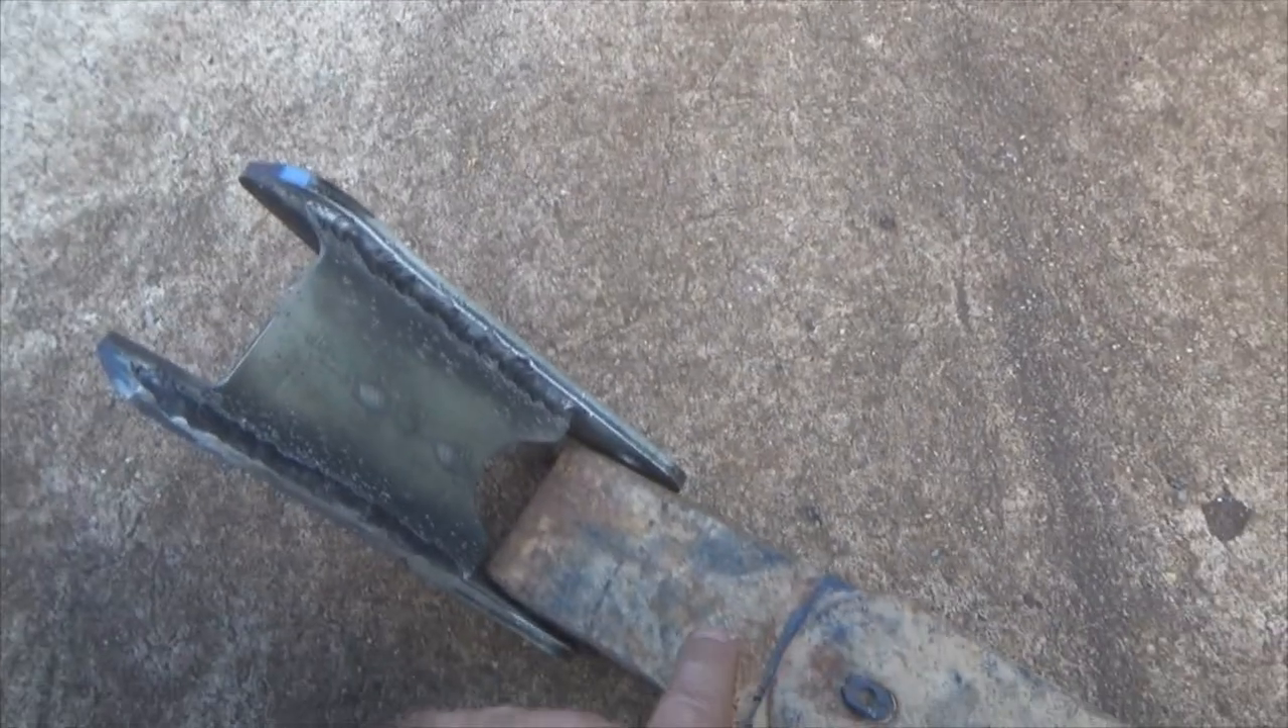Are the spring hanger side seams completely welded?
Yes.